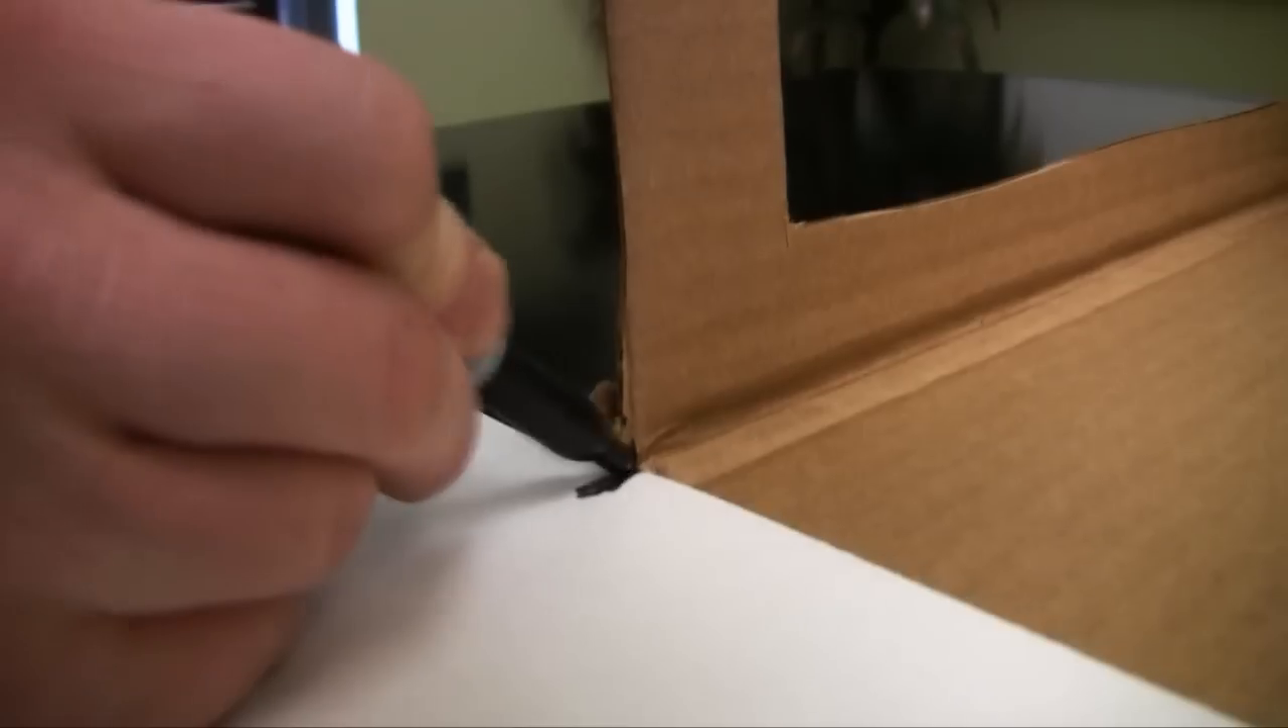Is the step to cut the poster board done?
No.